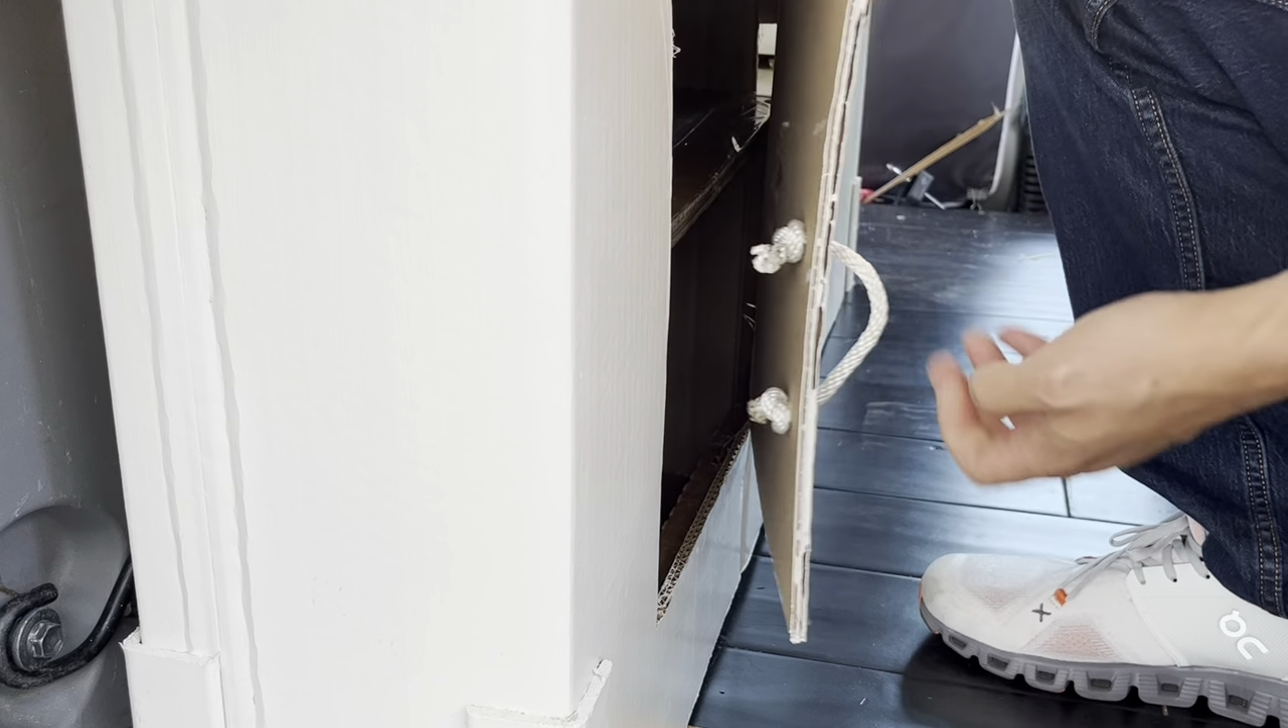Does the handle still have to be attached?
No.